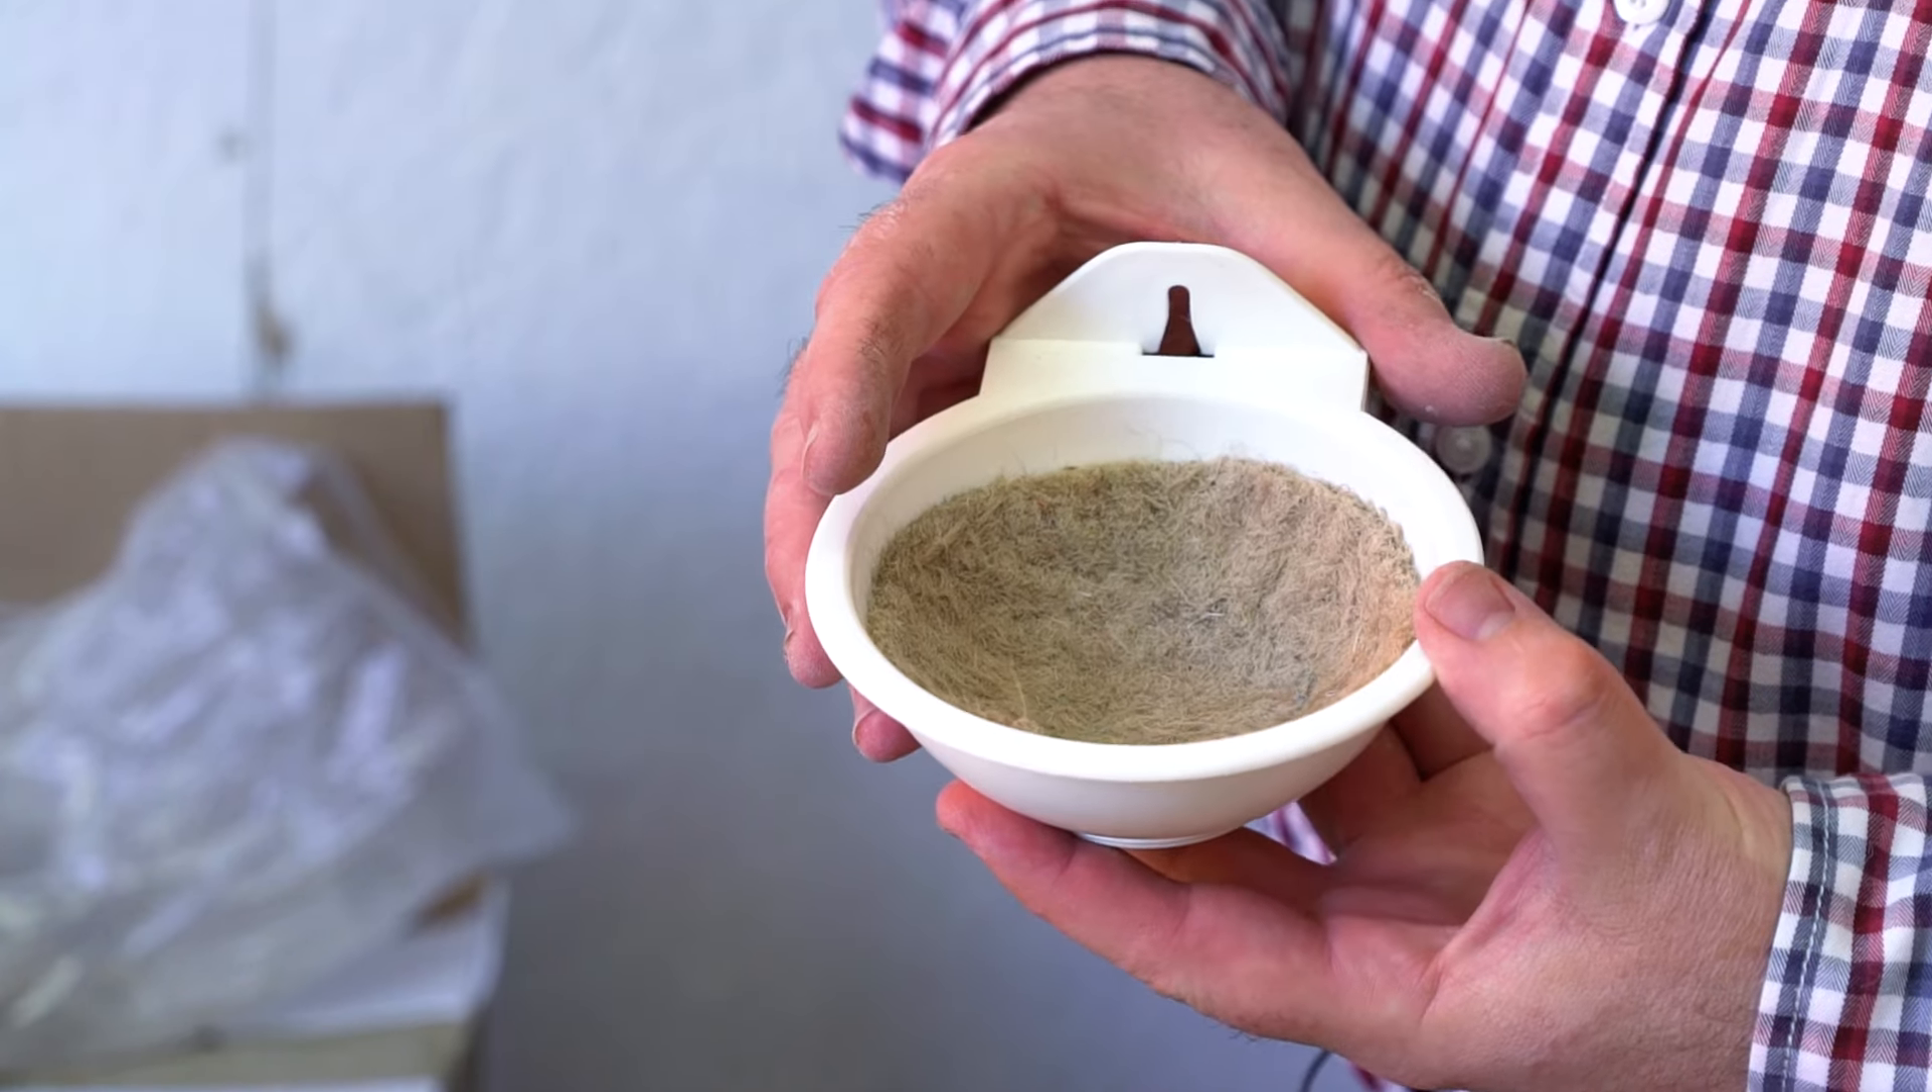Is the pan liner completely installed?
Yes.